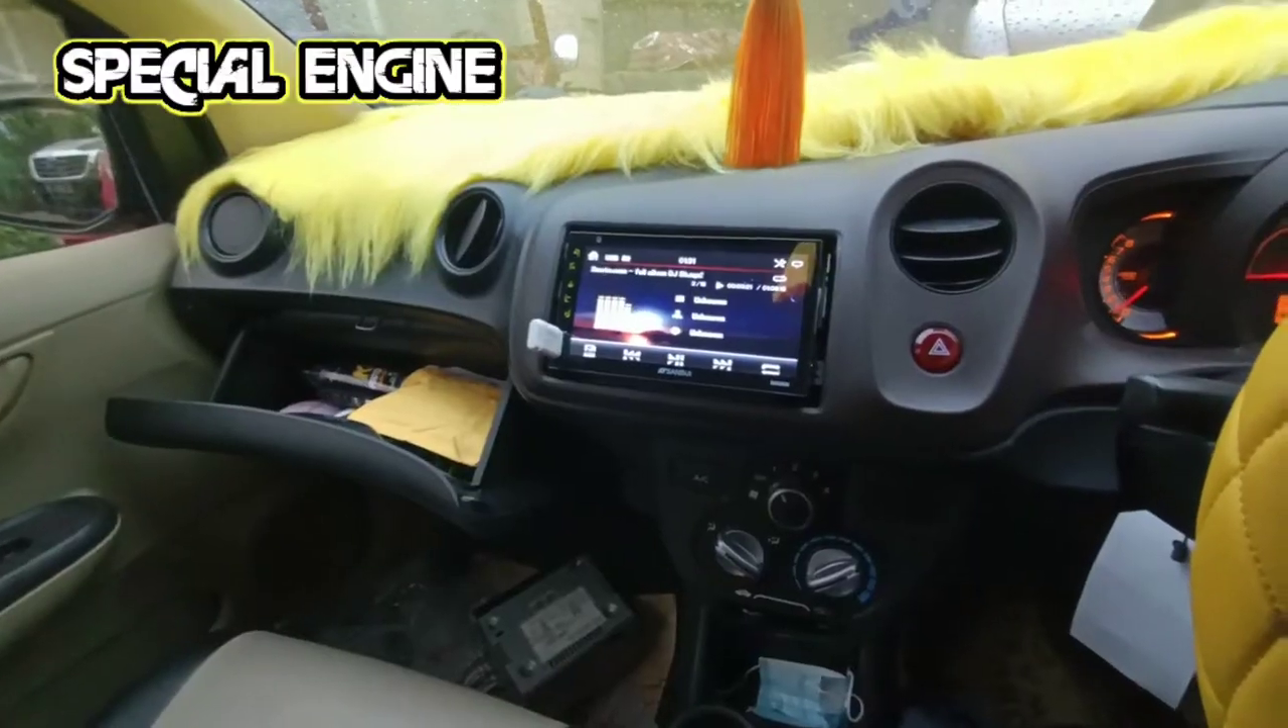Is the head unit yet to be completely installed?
No.